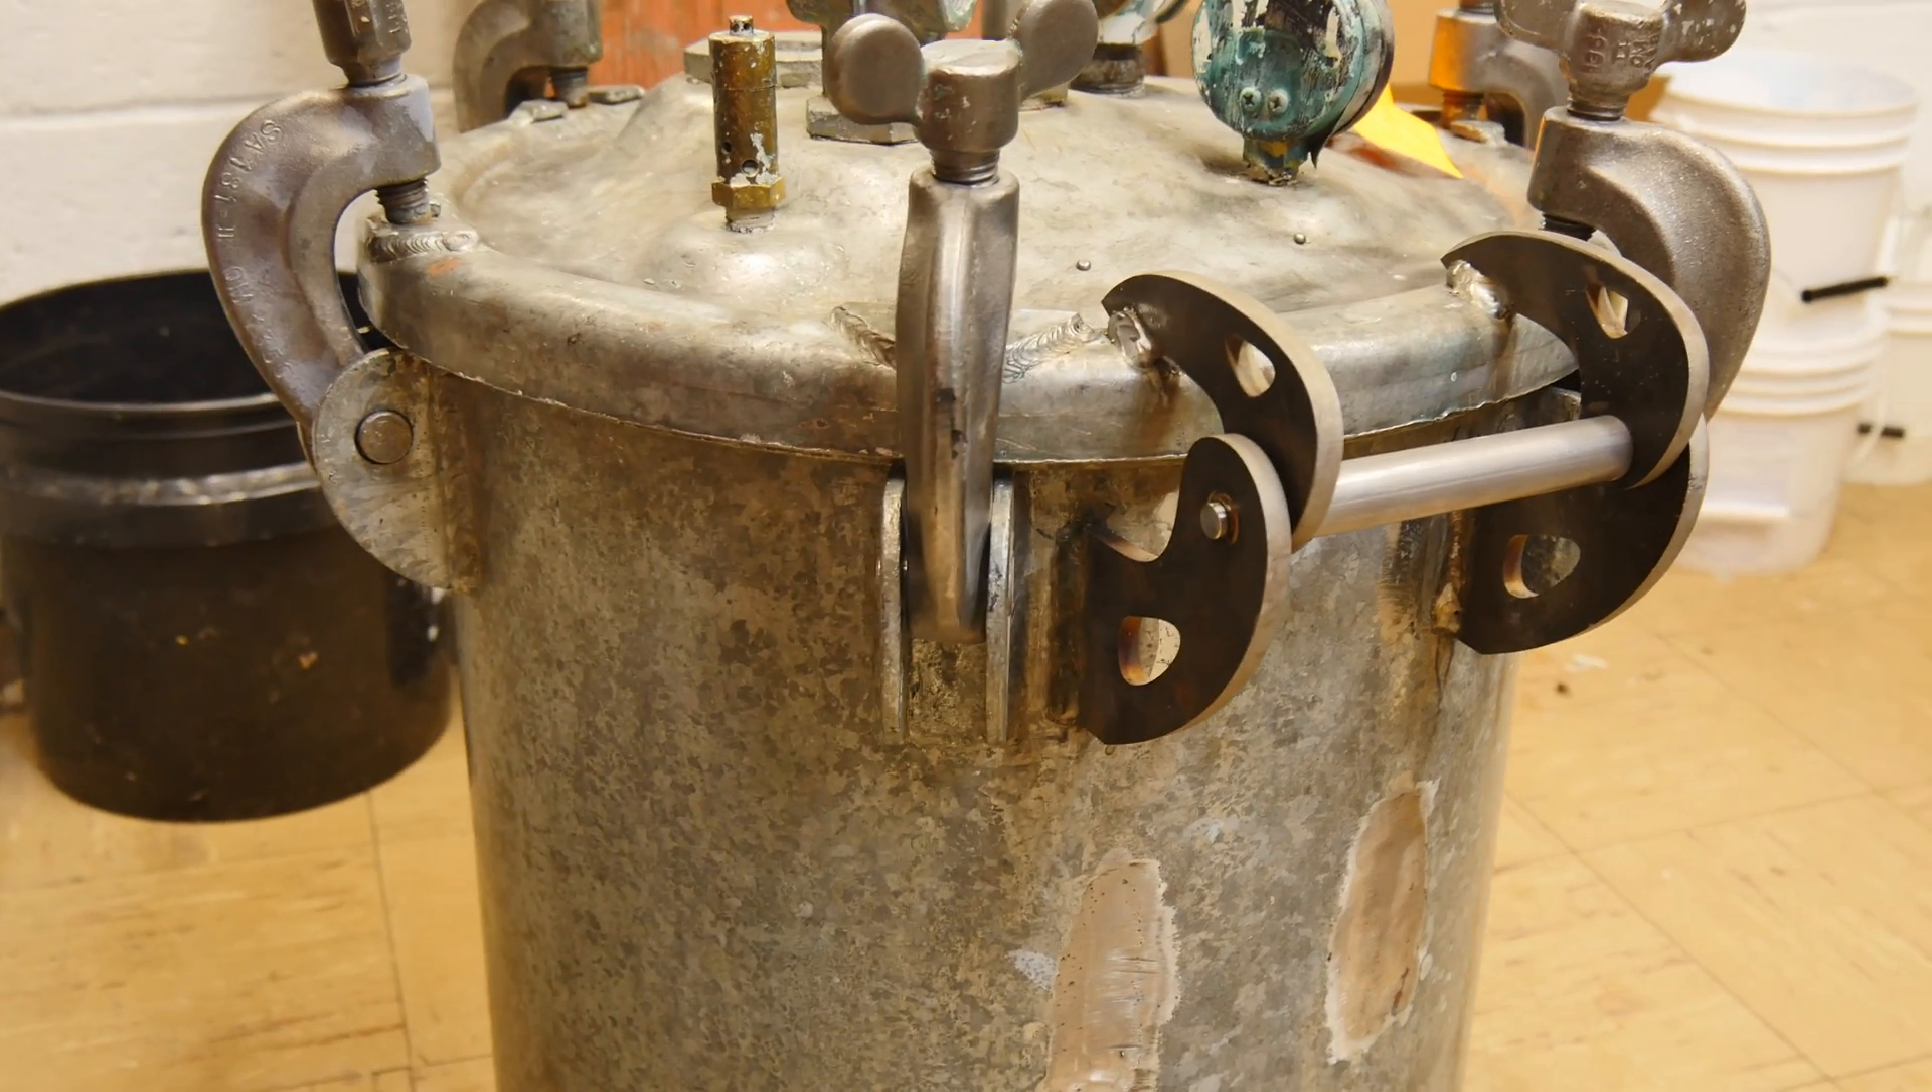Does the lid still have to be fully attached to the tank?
No.